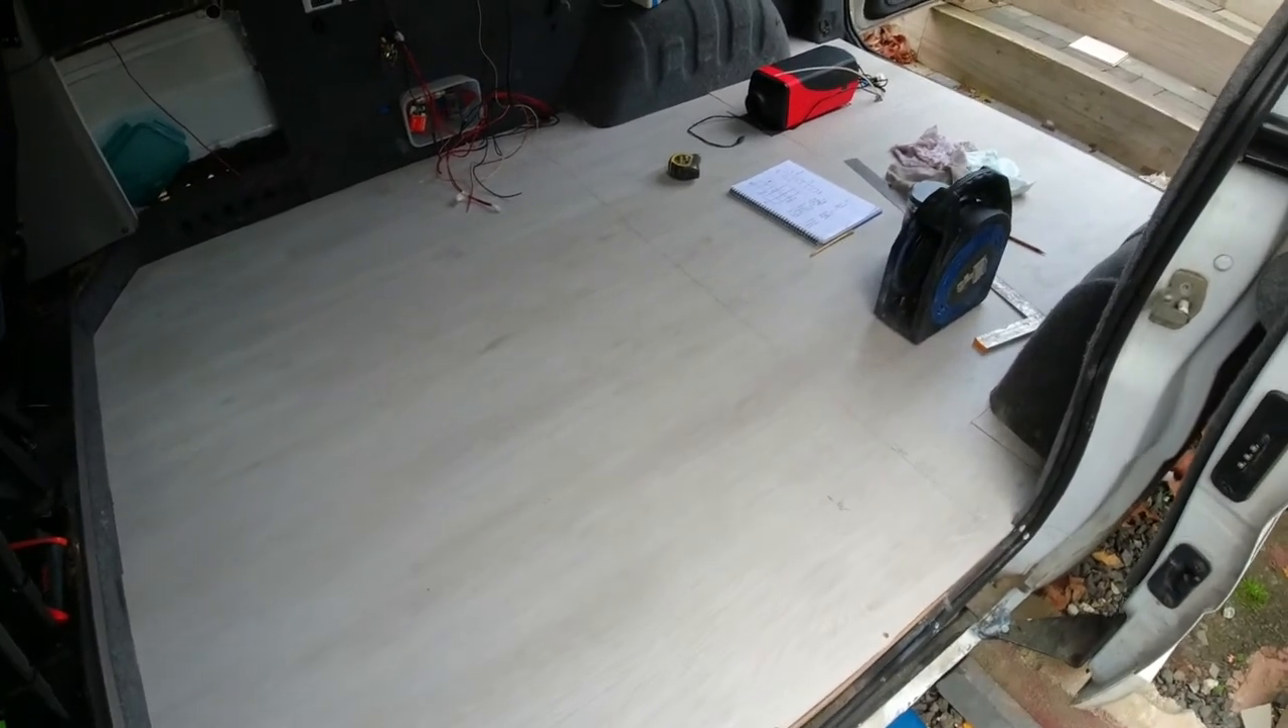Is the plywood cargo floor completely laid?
Yes.